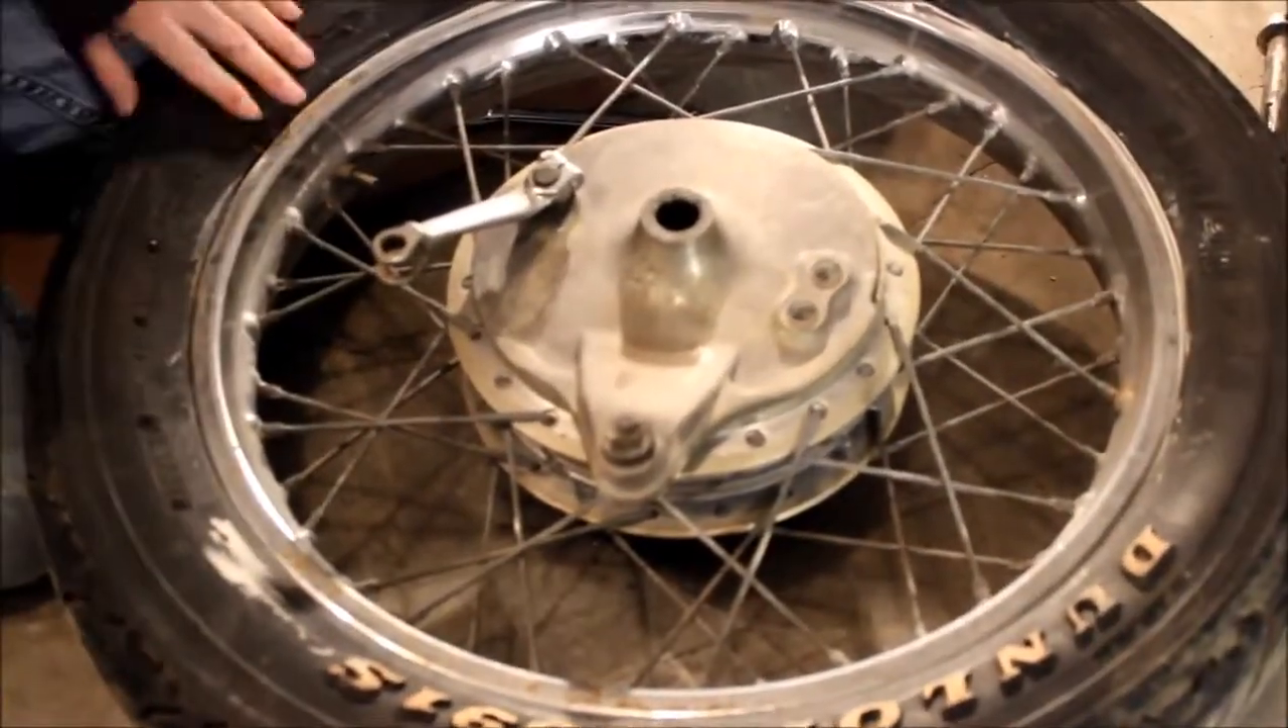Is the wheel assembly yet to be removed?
No.